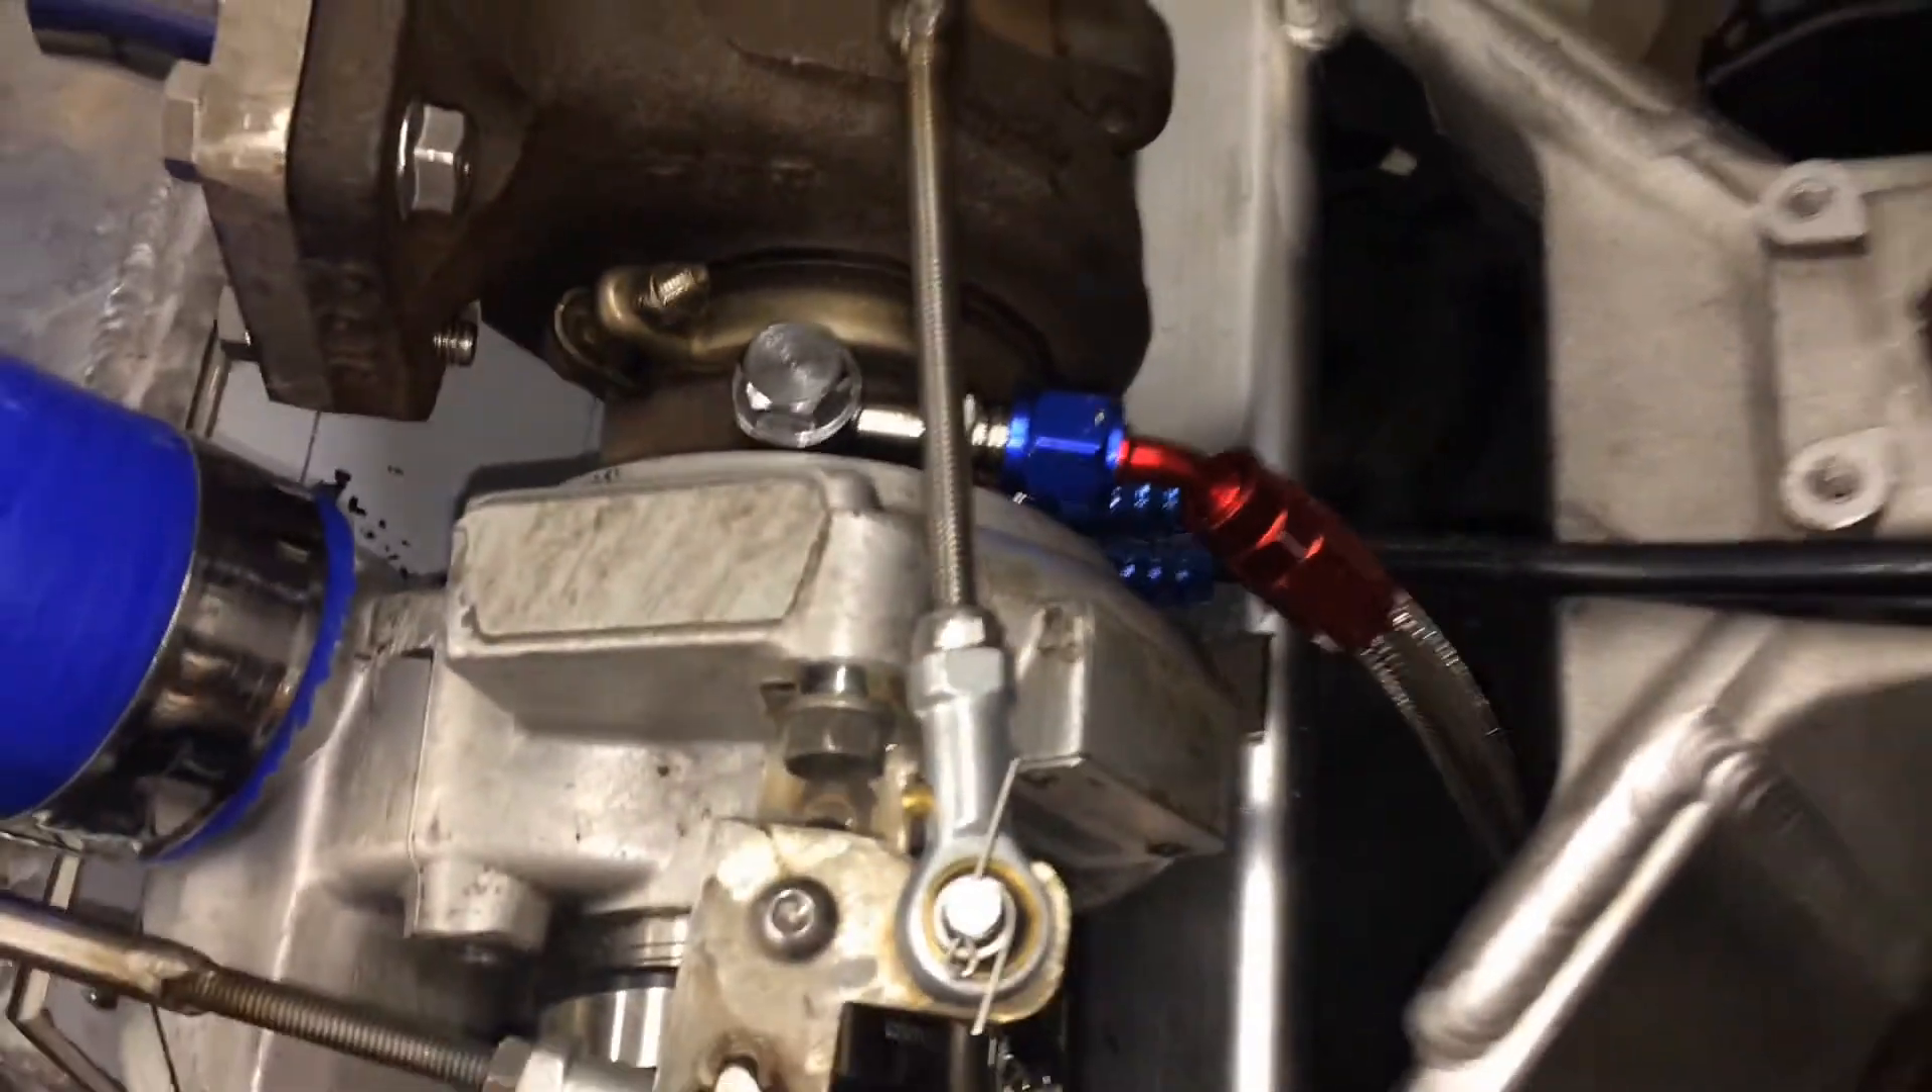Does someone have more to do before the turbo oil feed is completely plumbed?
No.